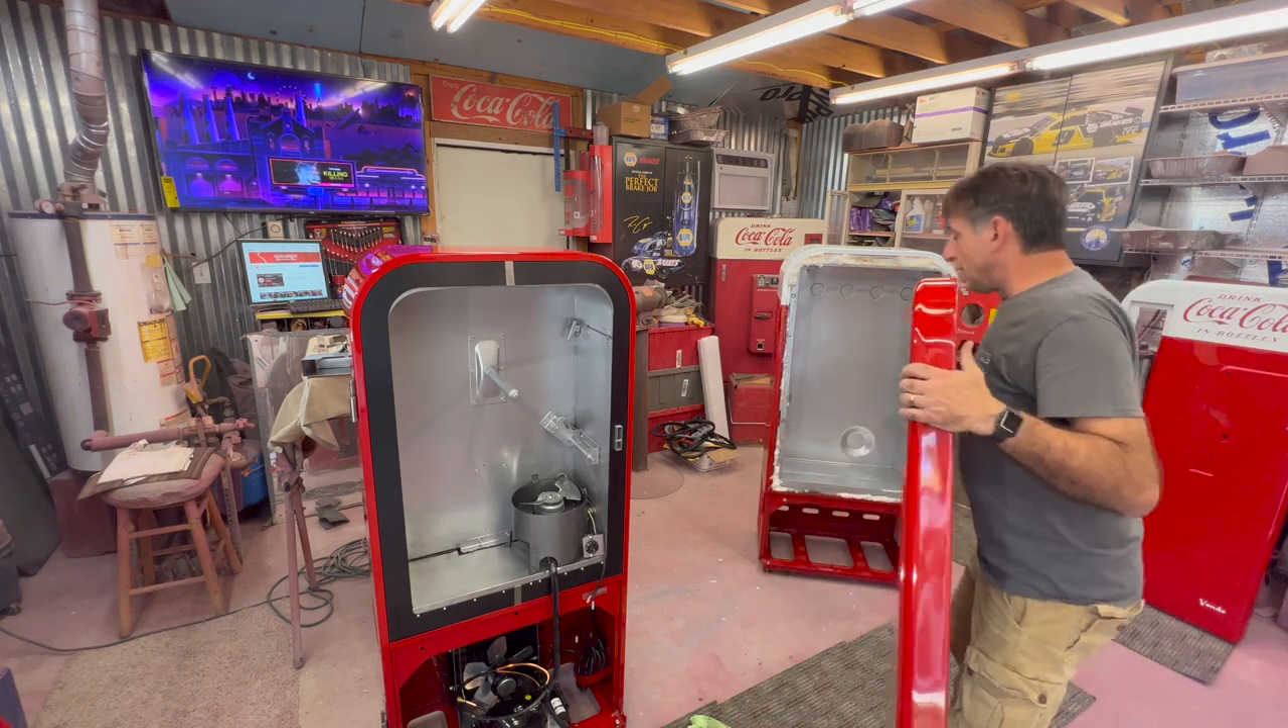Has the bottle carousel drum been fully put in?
No.